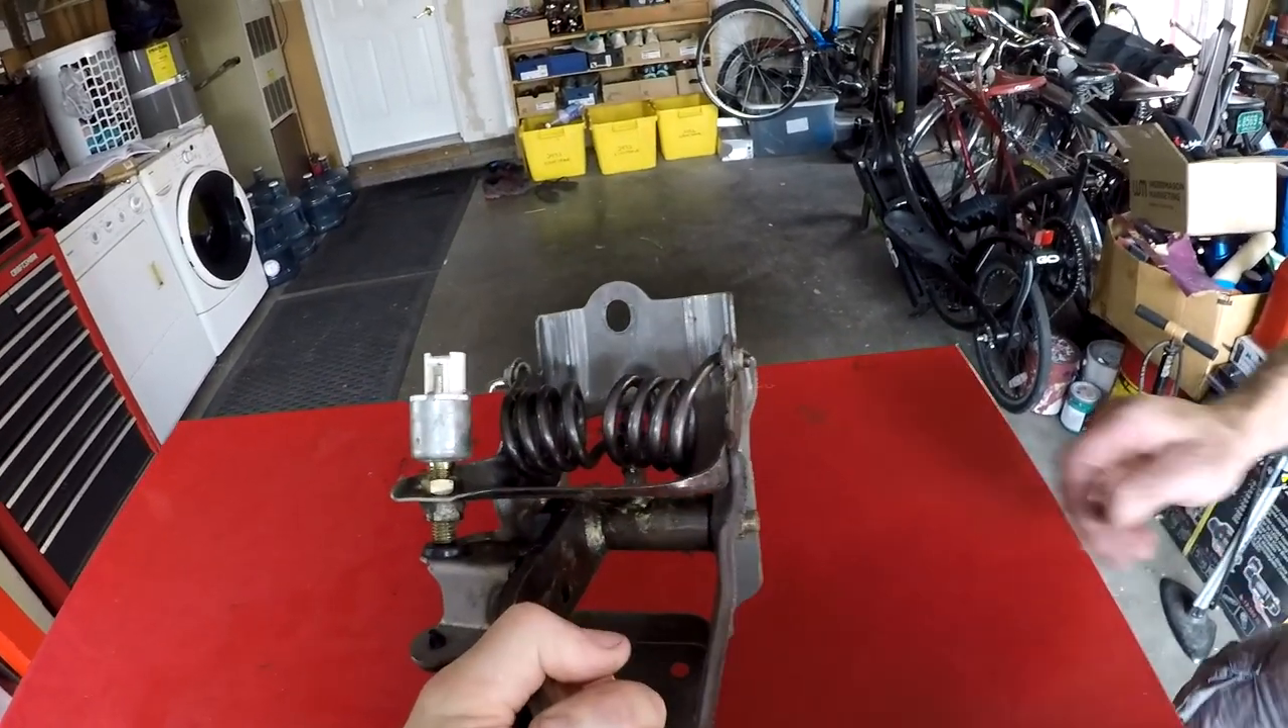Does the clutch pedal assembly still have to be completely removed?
No.